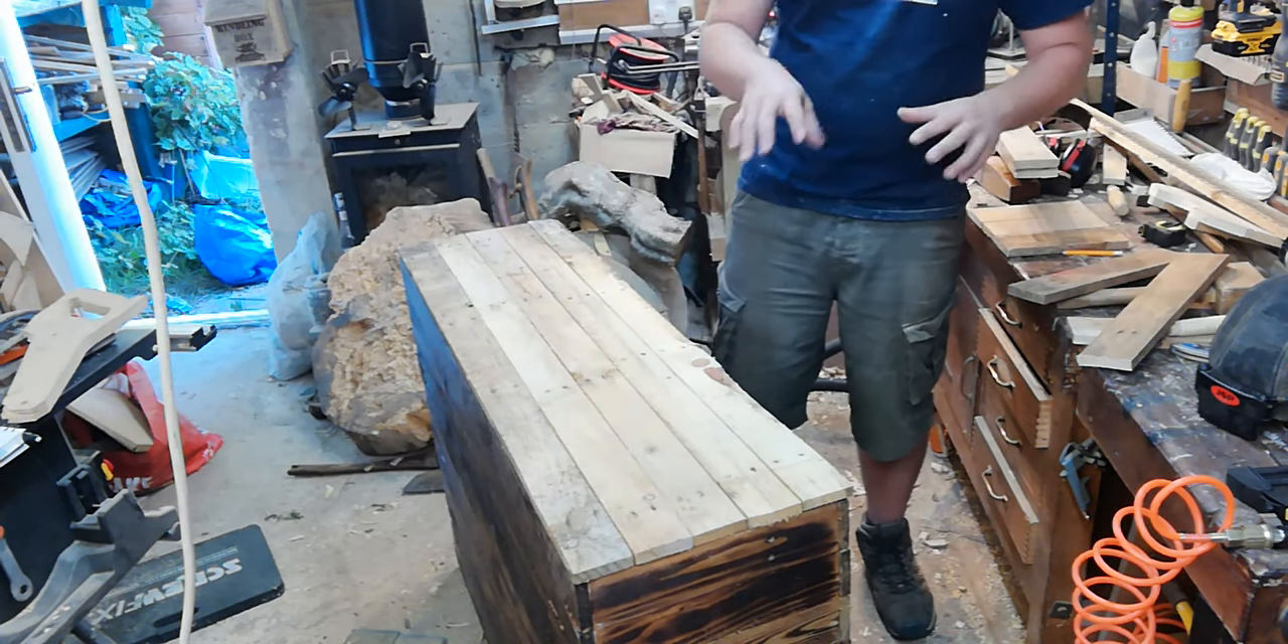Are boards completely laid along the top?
Yes.